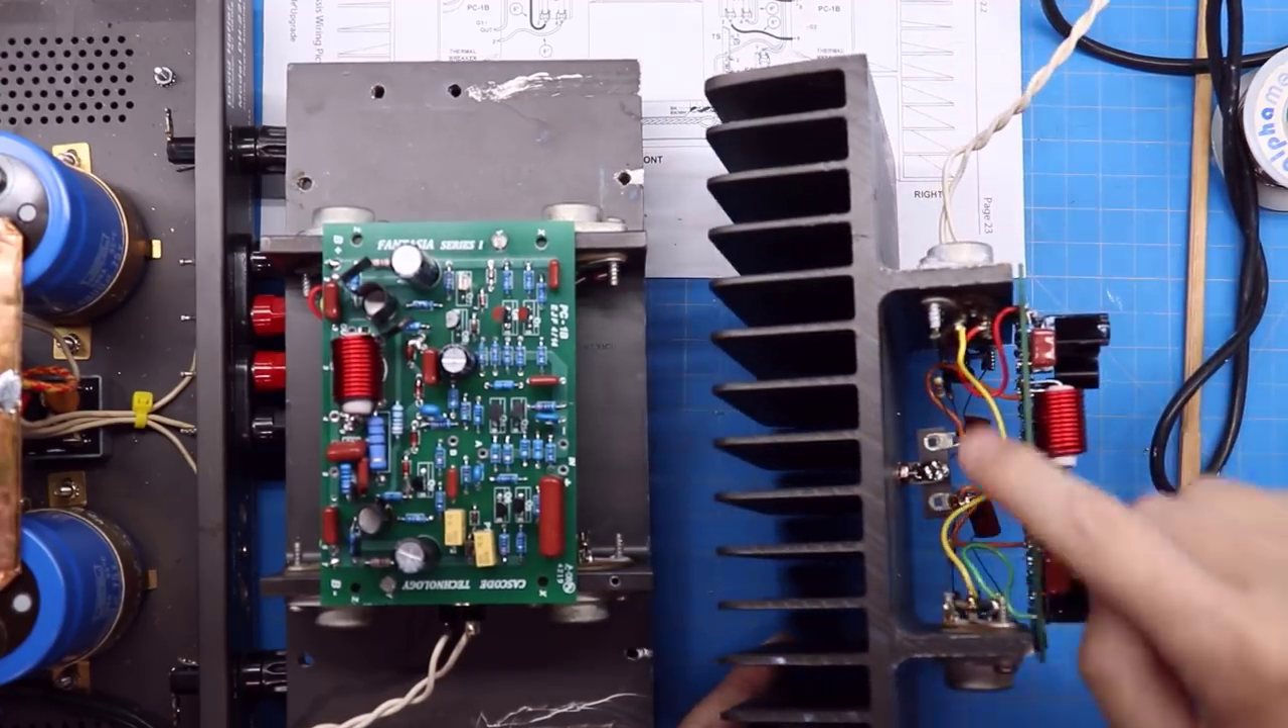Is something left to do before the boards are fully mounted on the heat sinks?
No.